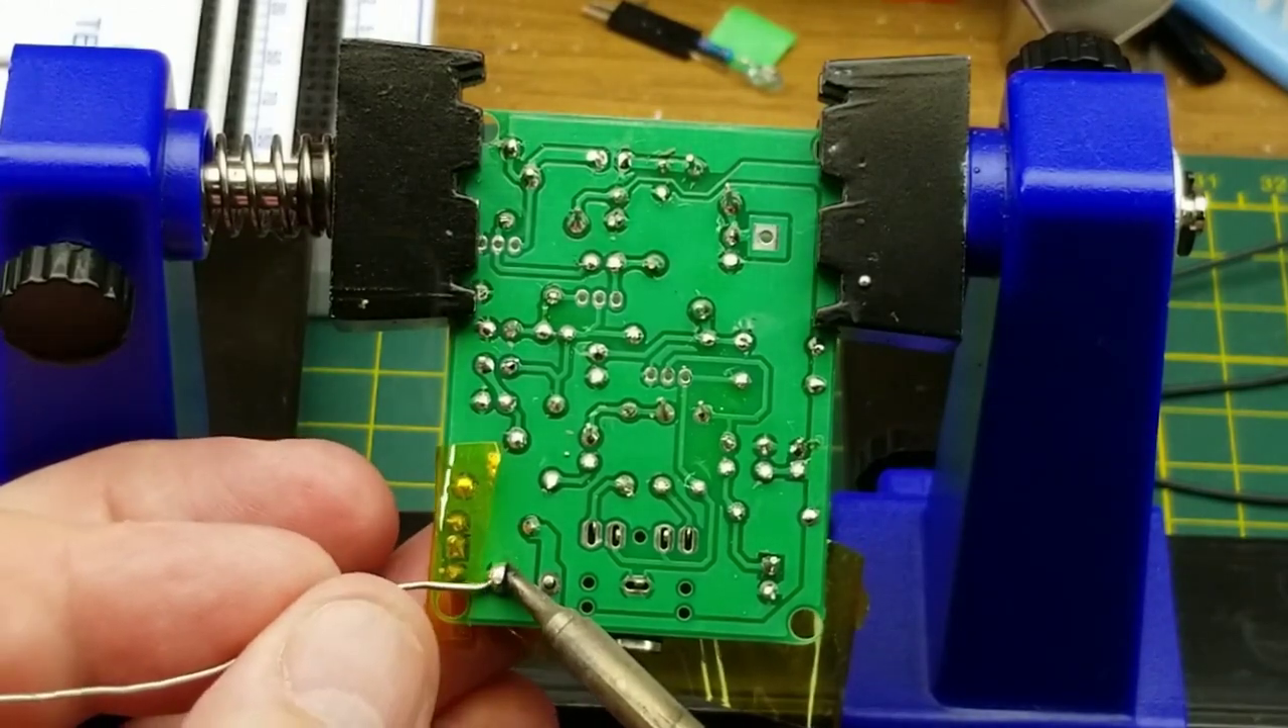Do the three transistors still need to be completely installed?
Yes.